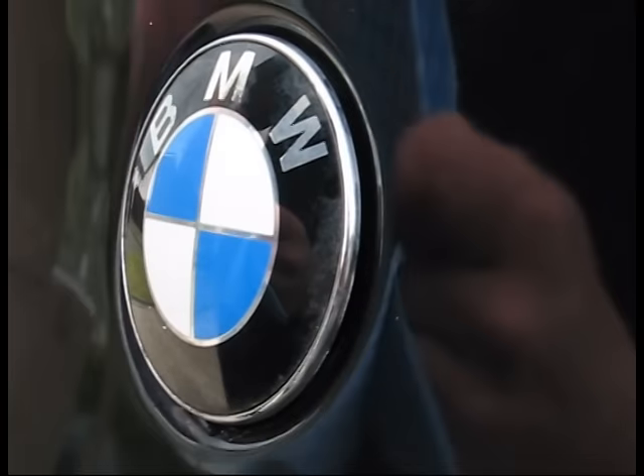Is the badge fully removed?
No.